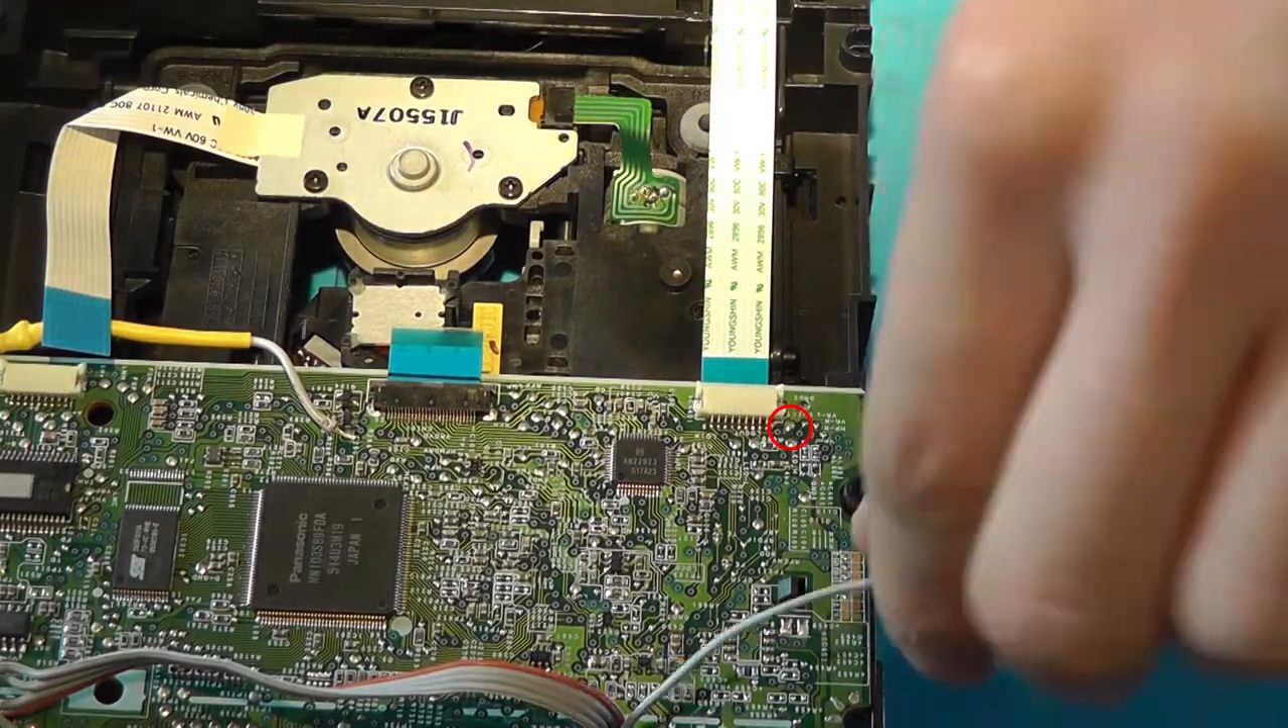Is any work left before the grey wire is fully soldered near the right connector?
Yes.